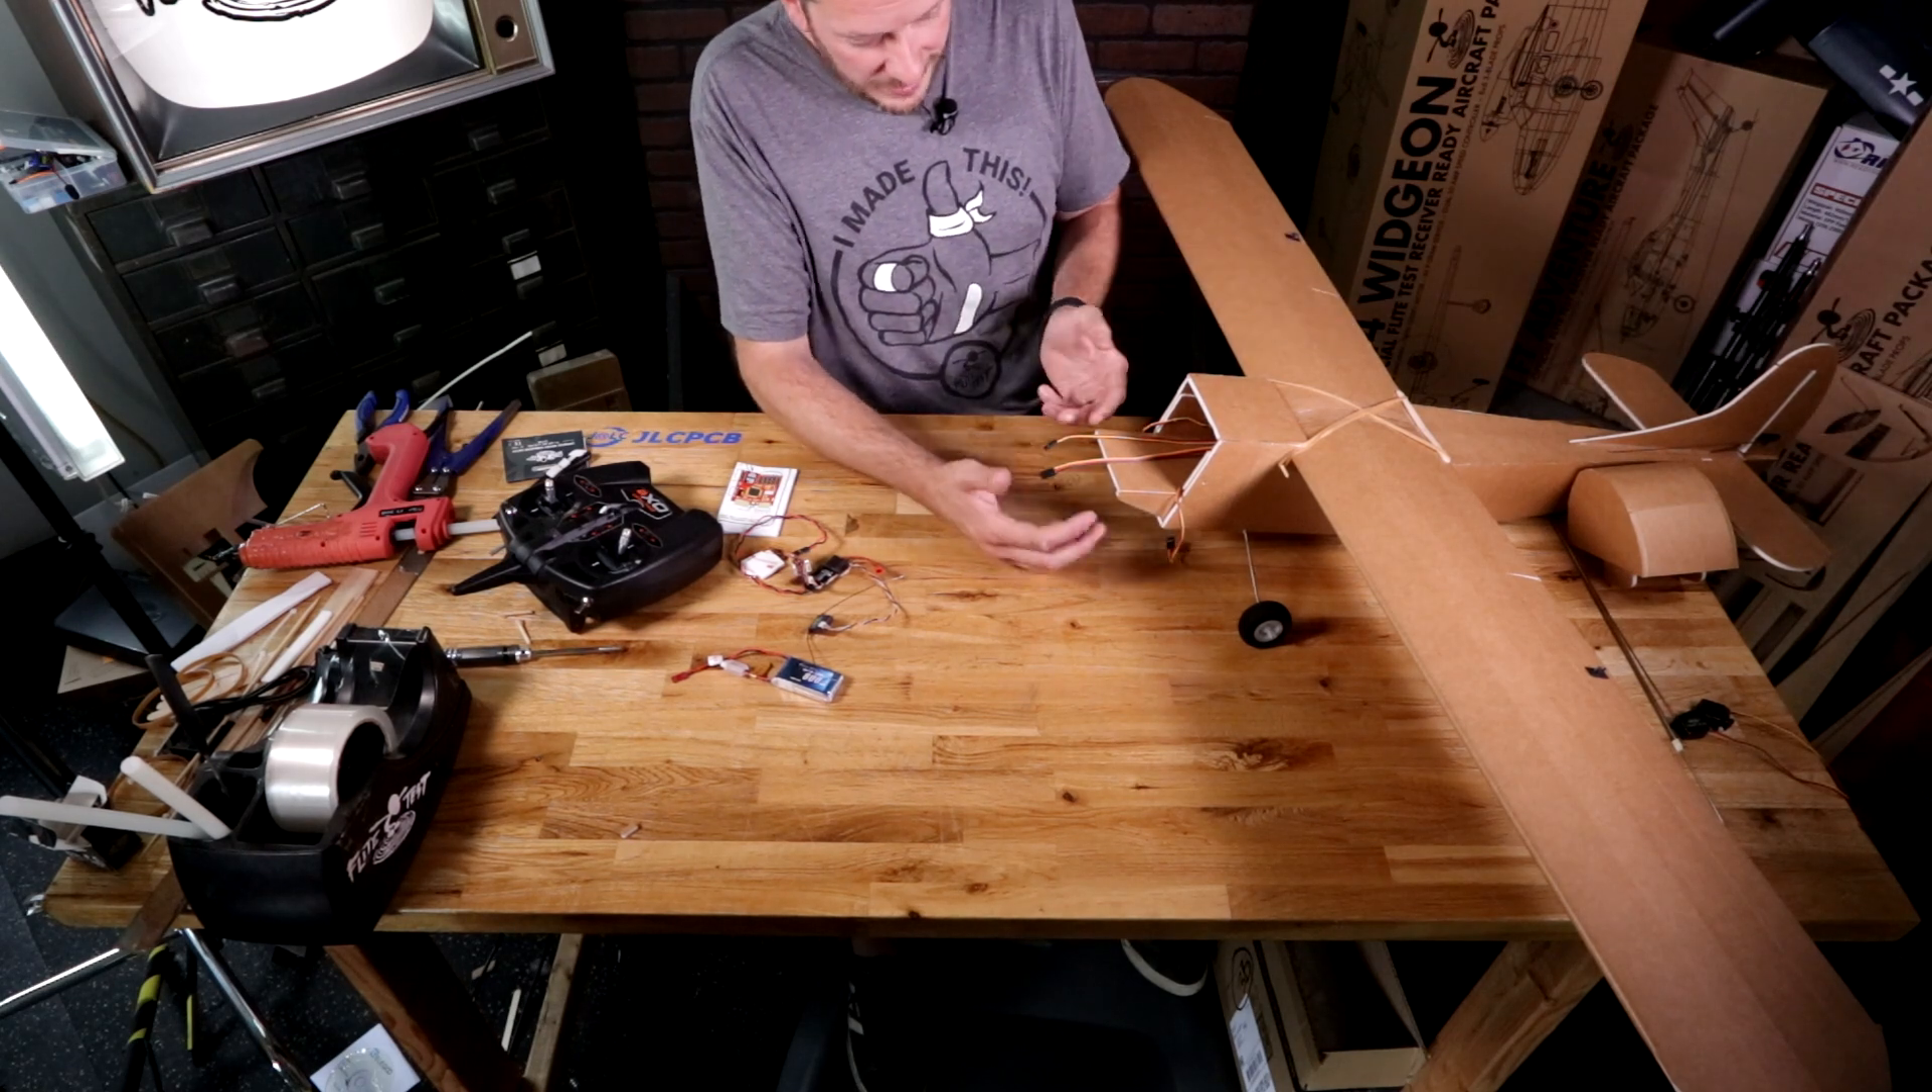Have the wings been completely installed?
Yes.